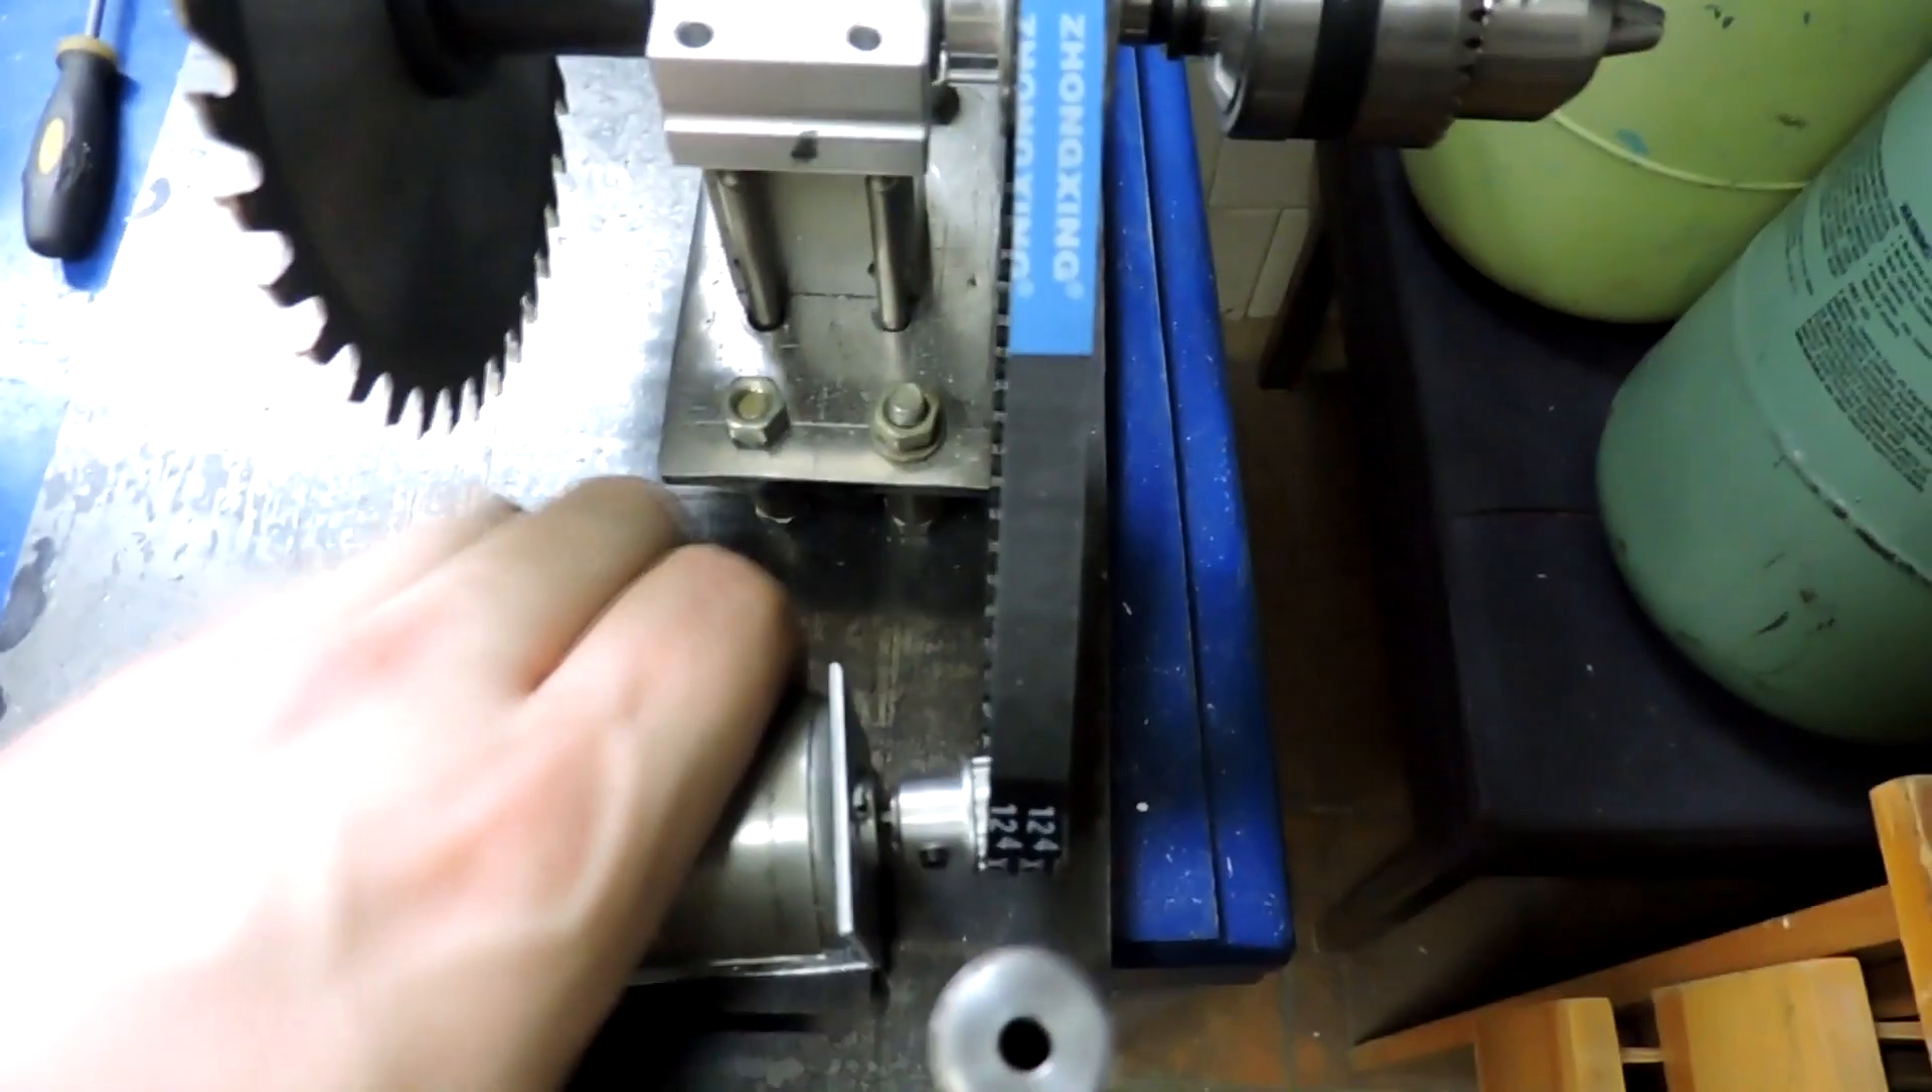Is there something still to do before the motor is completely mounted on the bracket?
No.